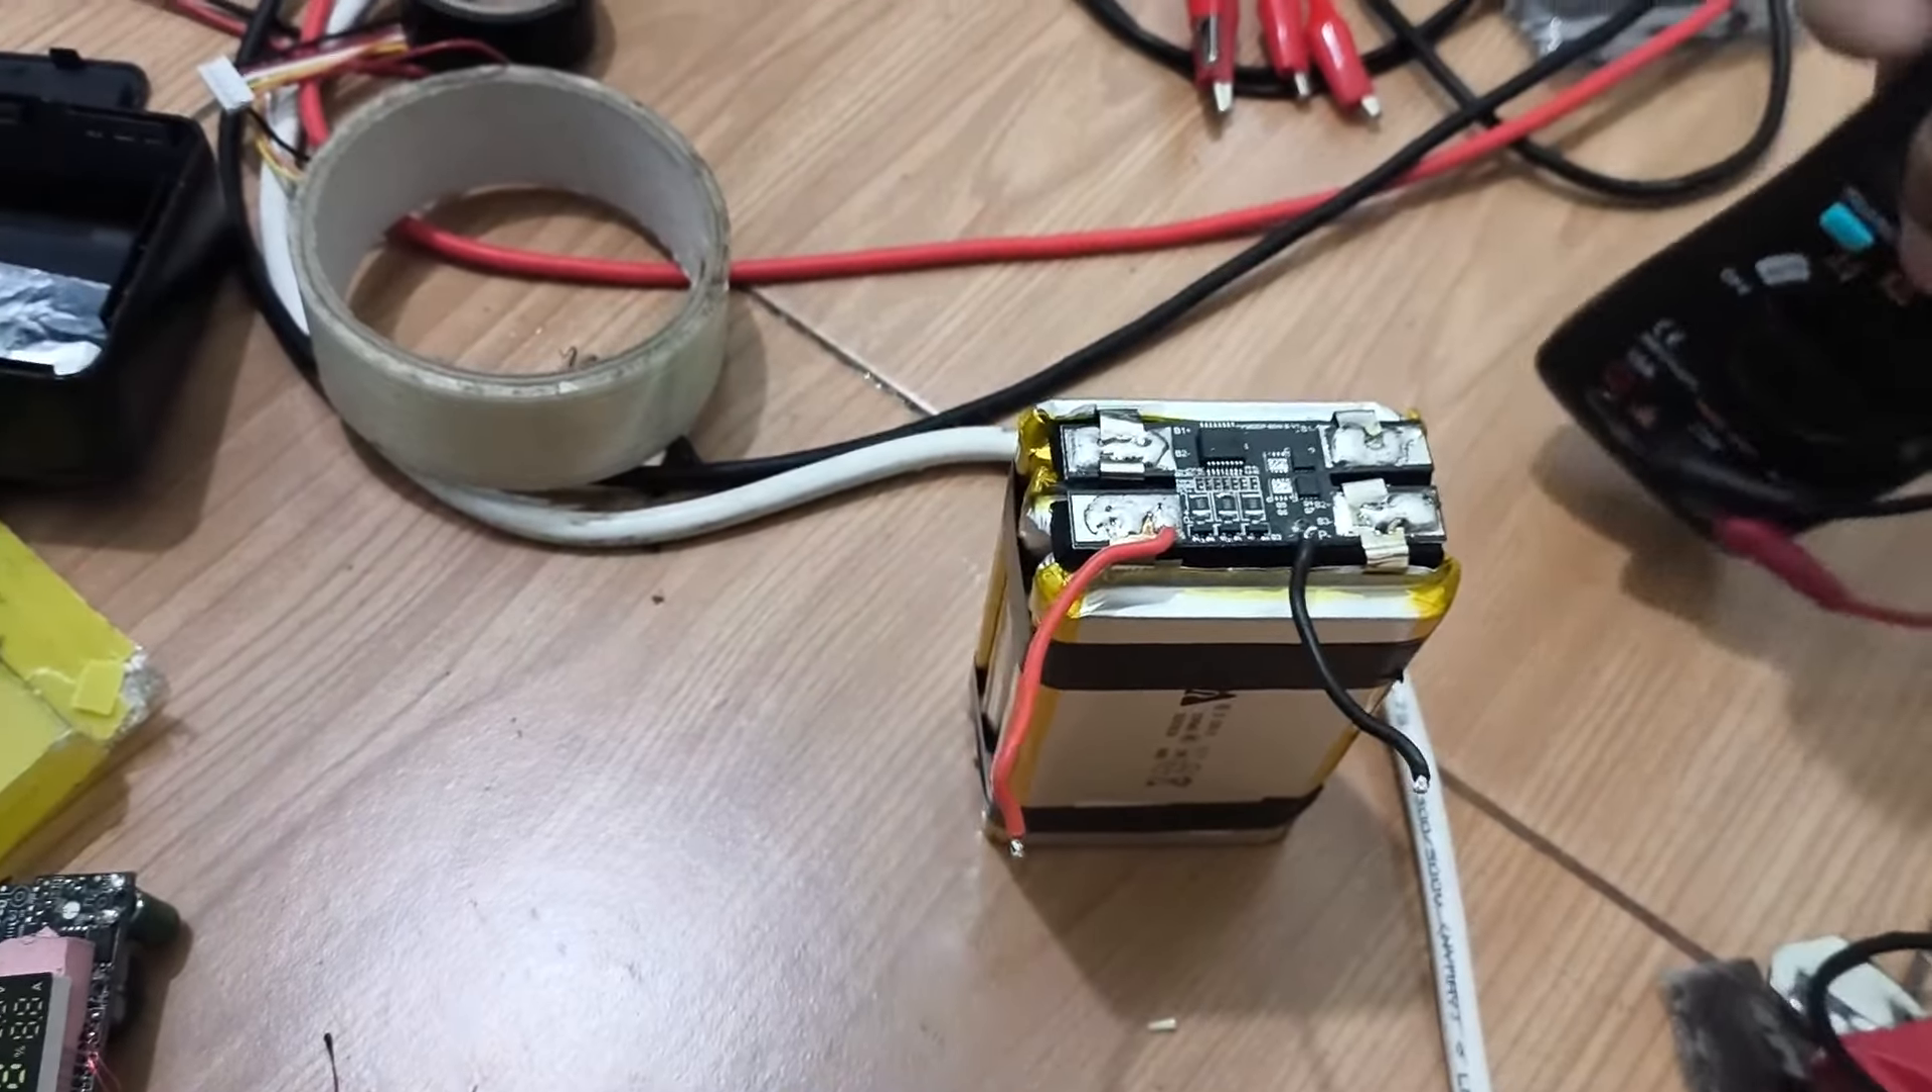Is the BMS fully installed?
Yes.